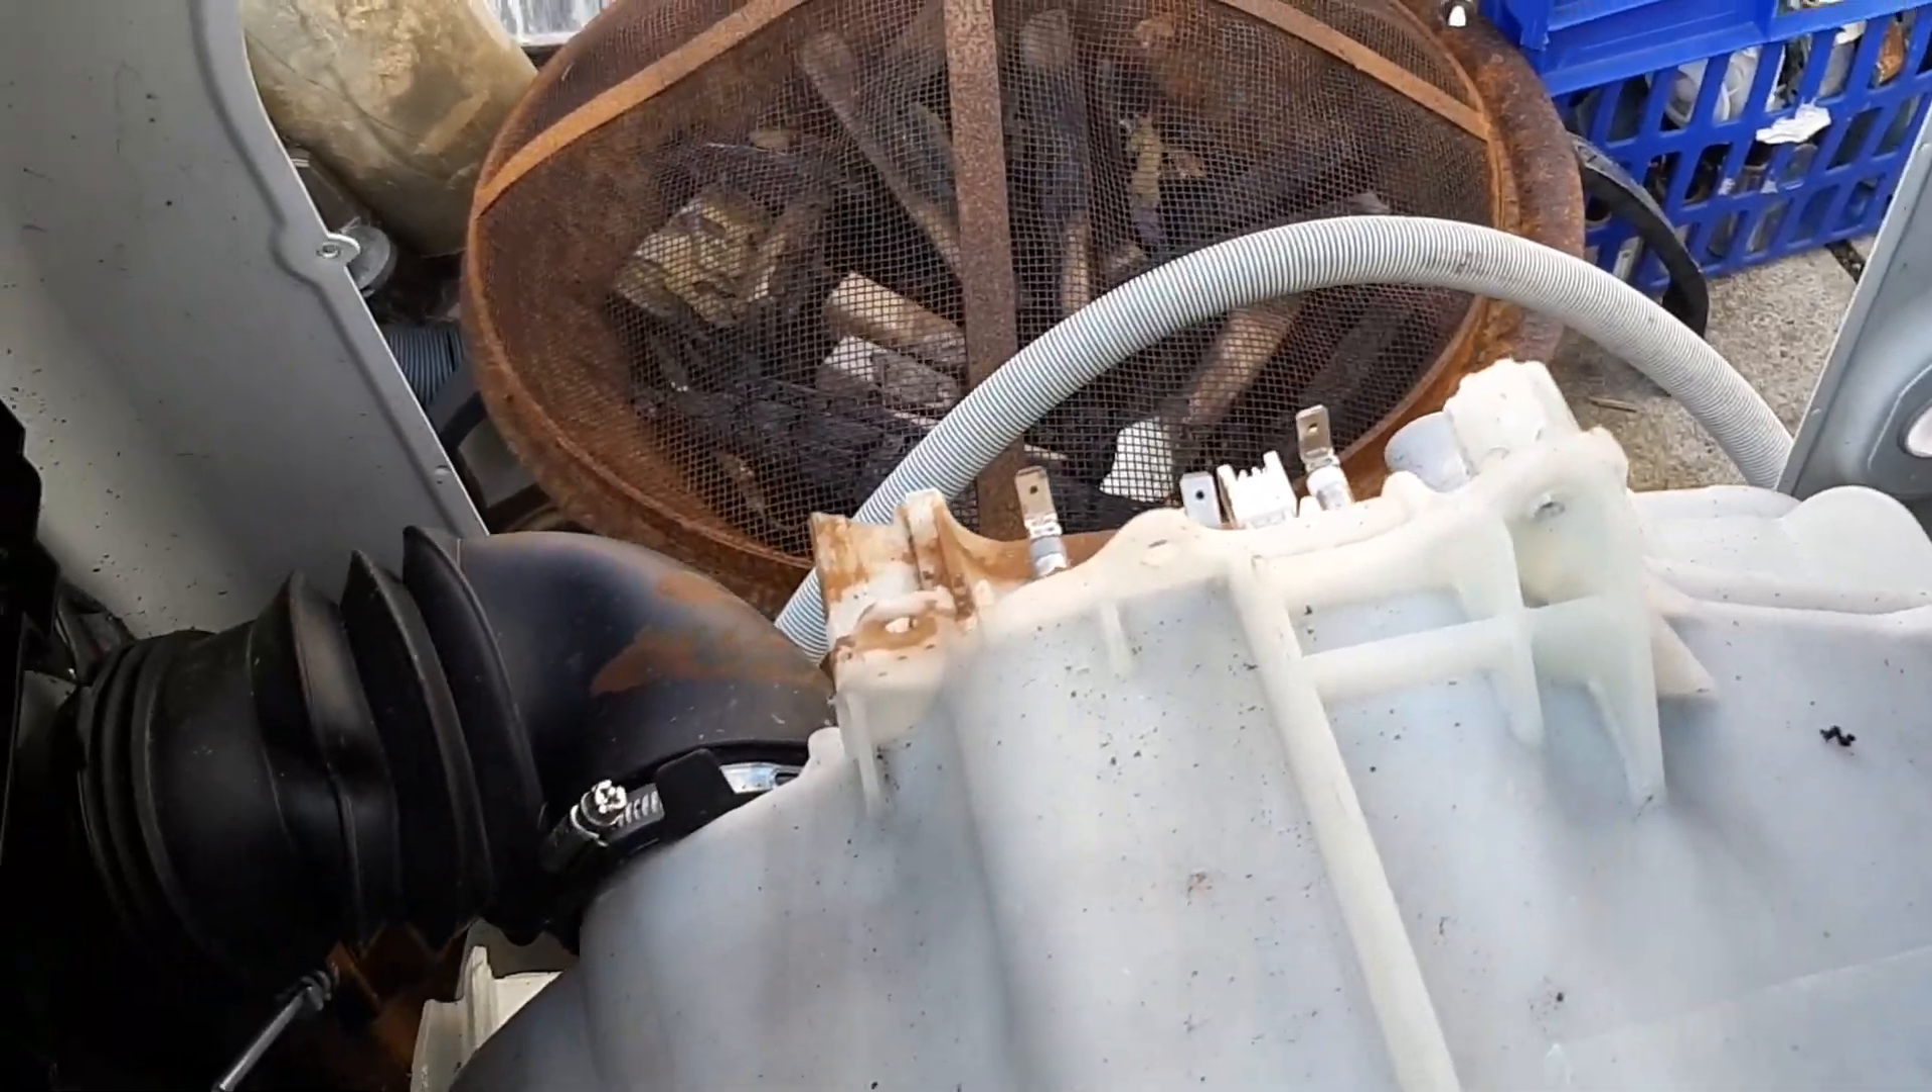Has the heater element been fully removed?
No.